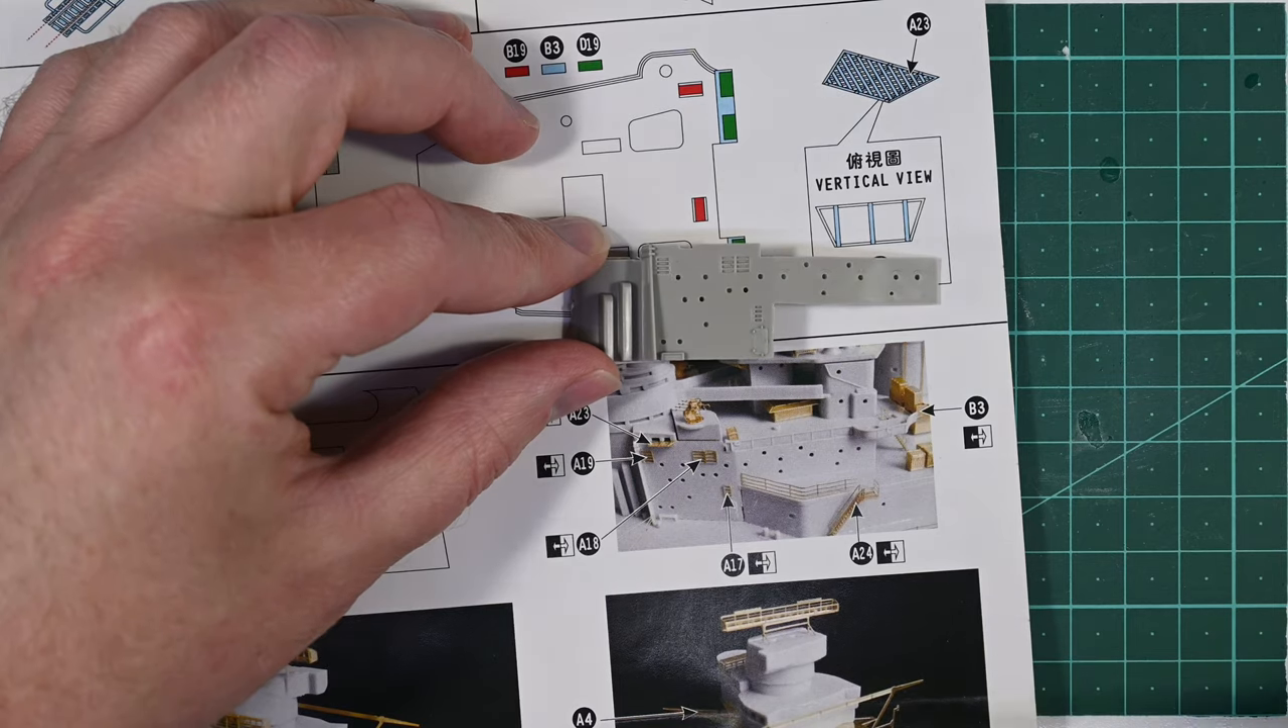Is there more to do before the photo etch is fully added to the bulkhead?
Yes.